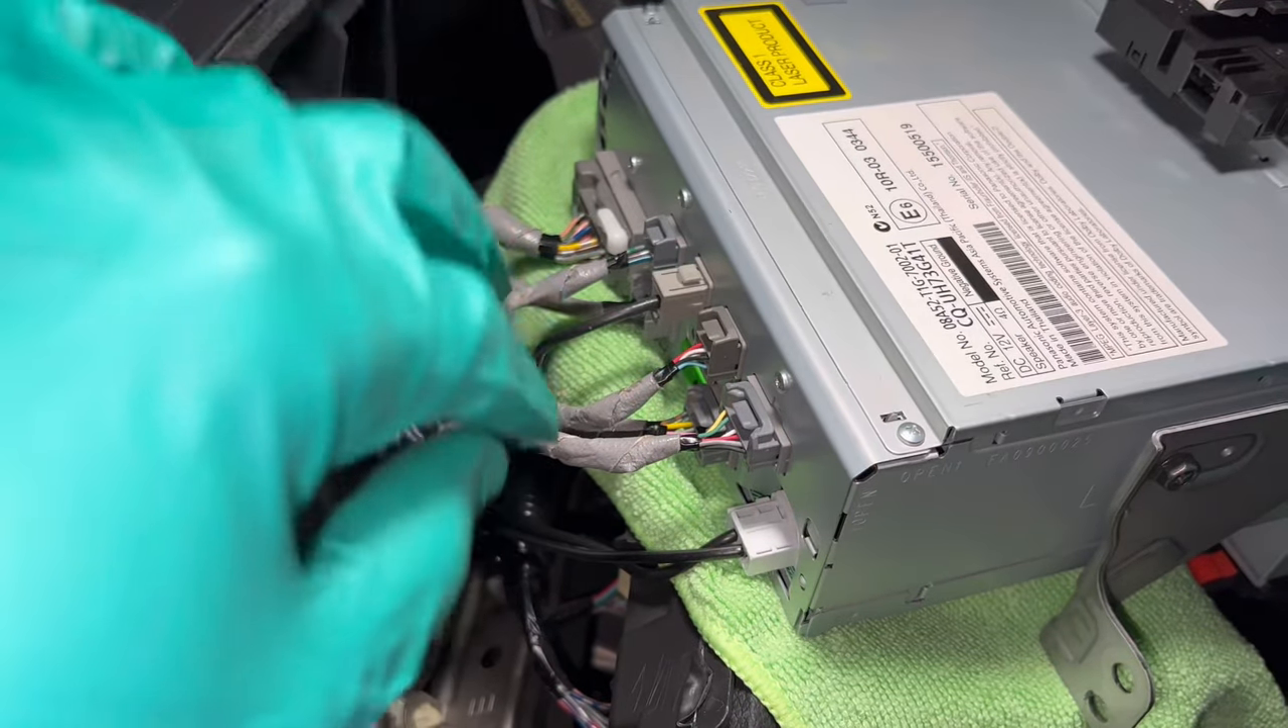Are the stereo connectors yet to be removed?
Yes.